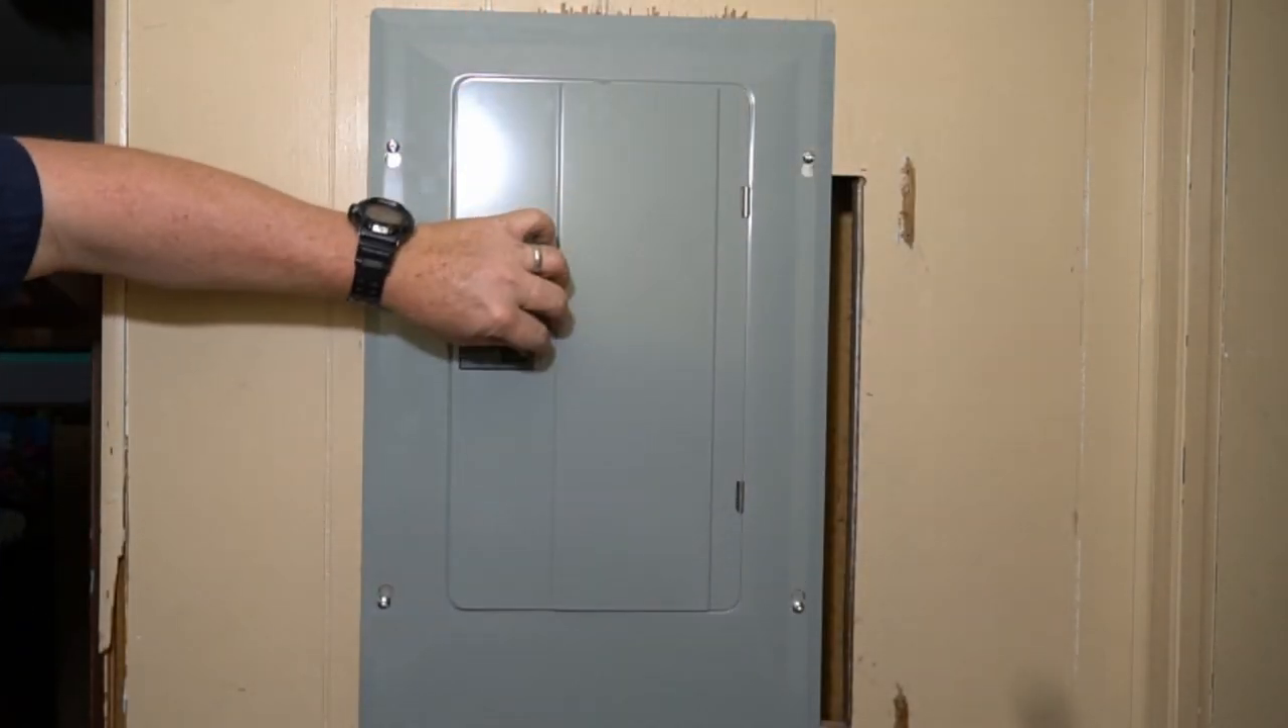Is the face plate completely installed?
Yes.